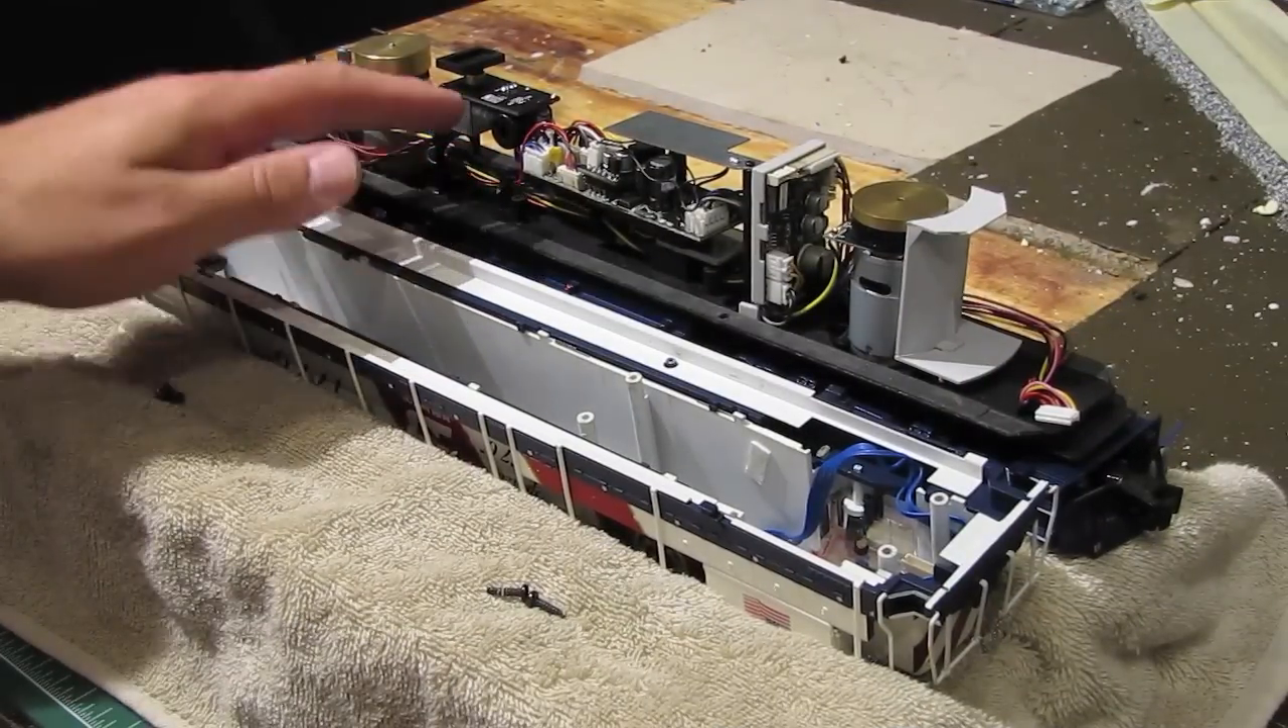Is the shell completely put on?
No.